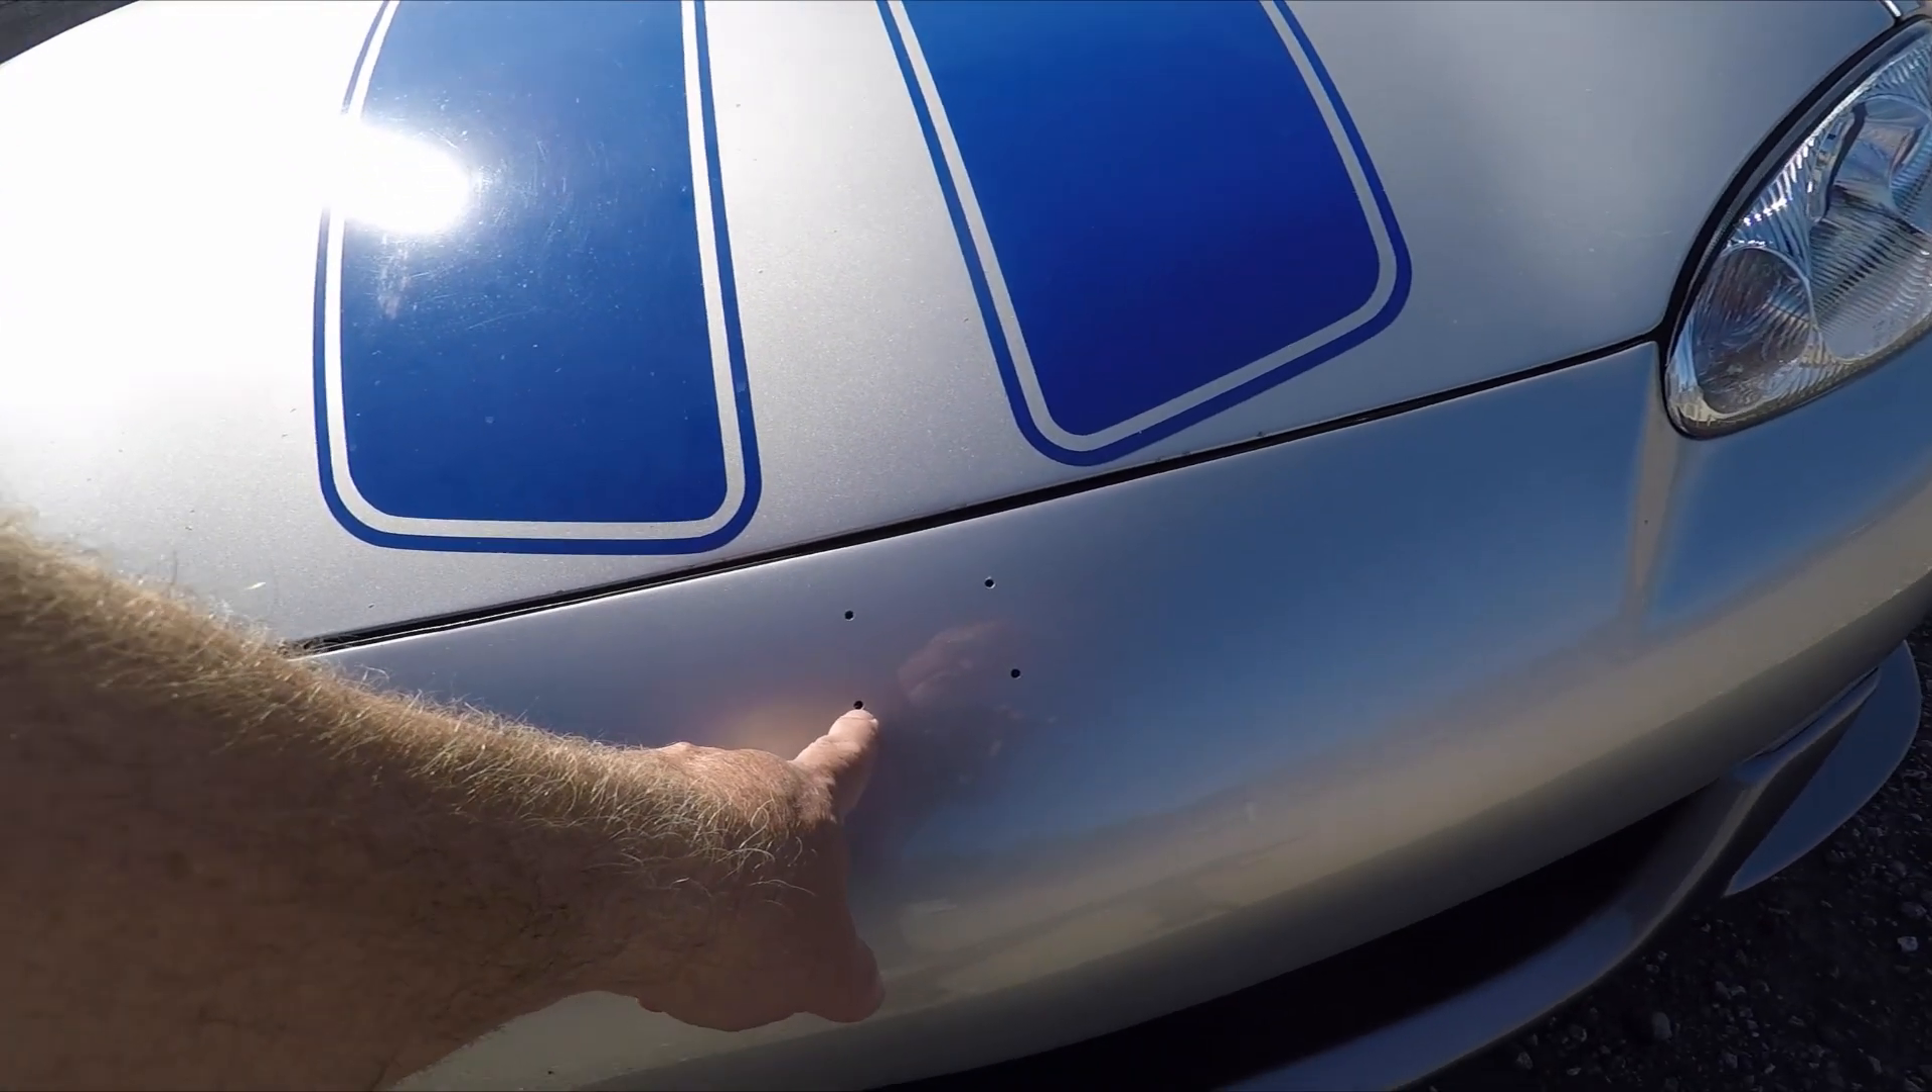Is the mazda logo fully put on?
No.